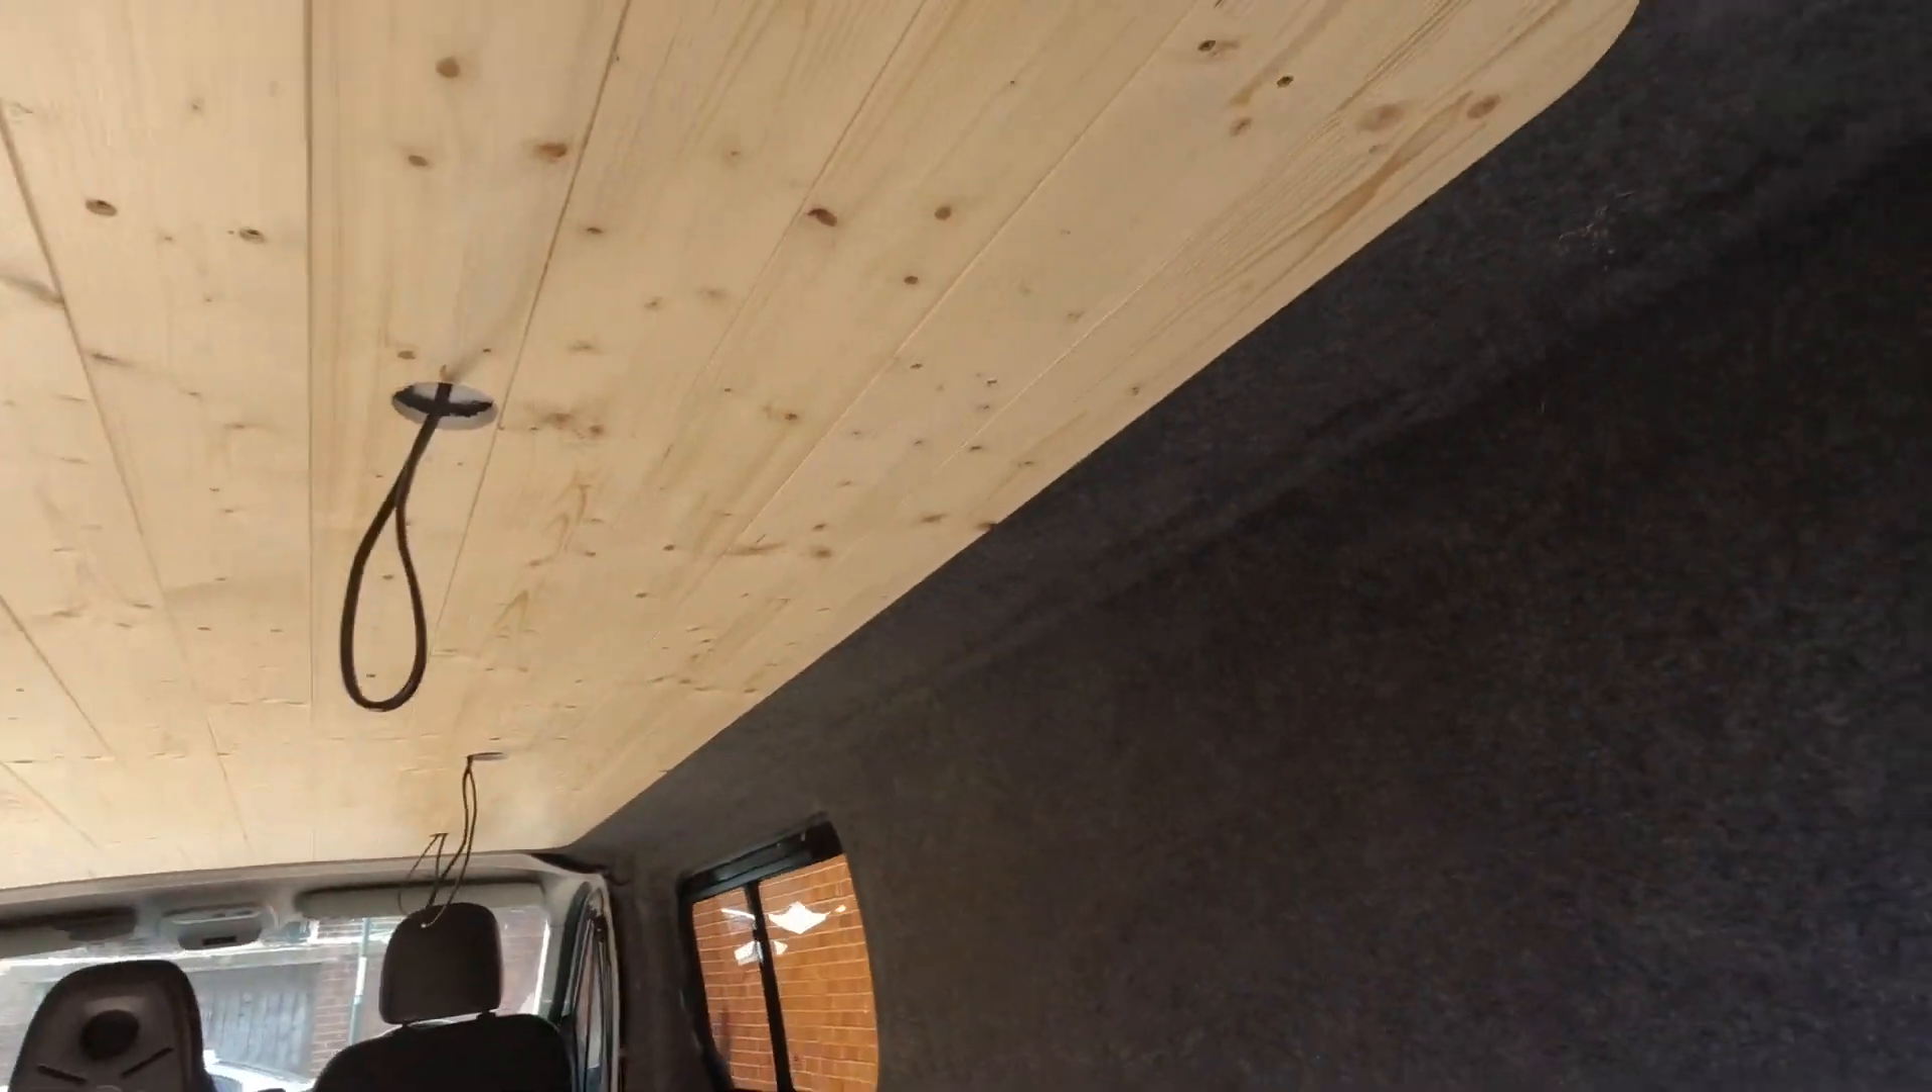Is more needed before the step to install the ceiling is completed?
No.